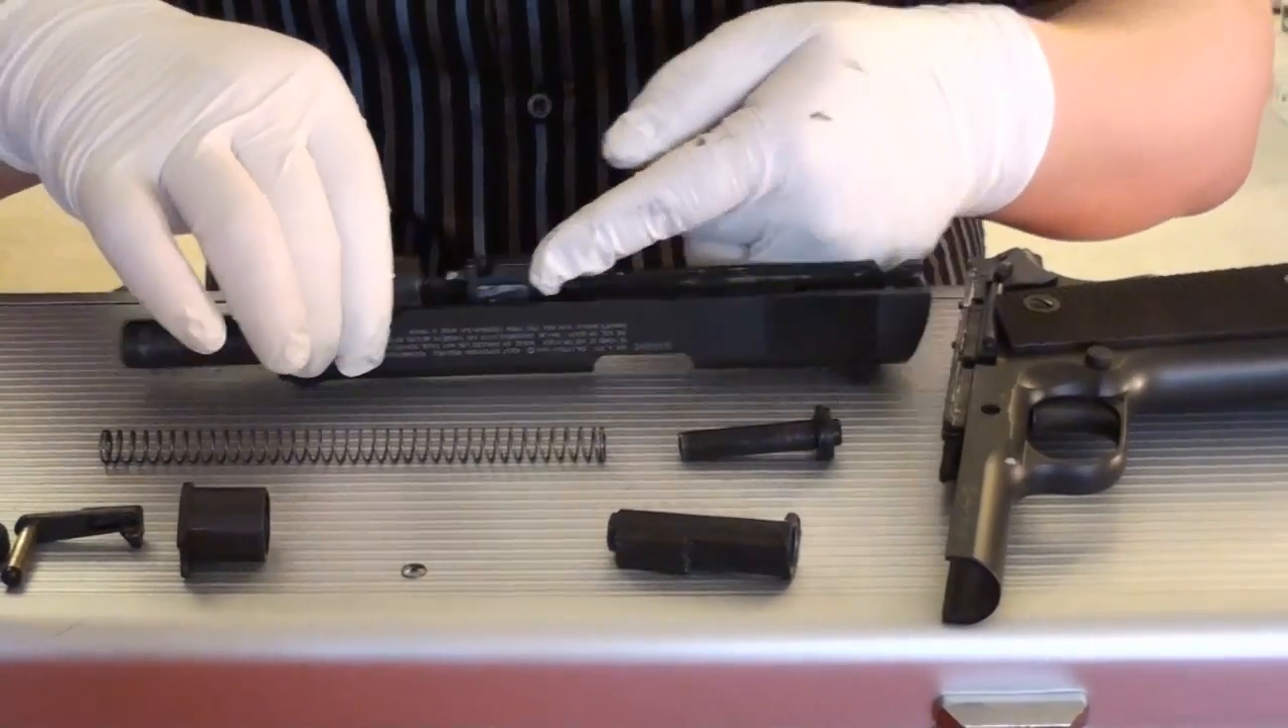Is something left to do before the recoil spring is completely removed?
No.